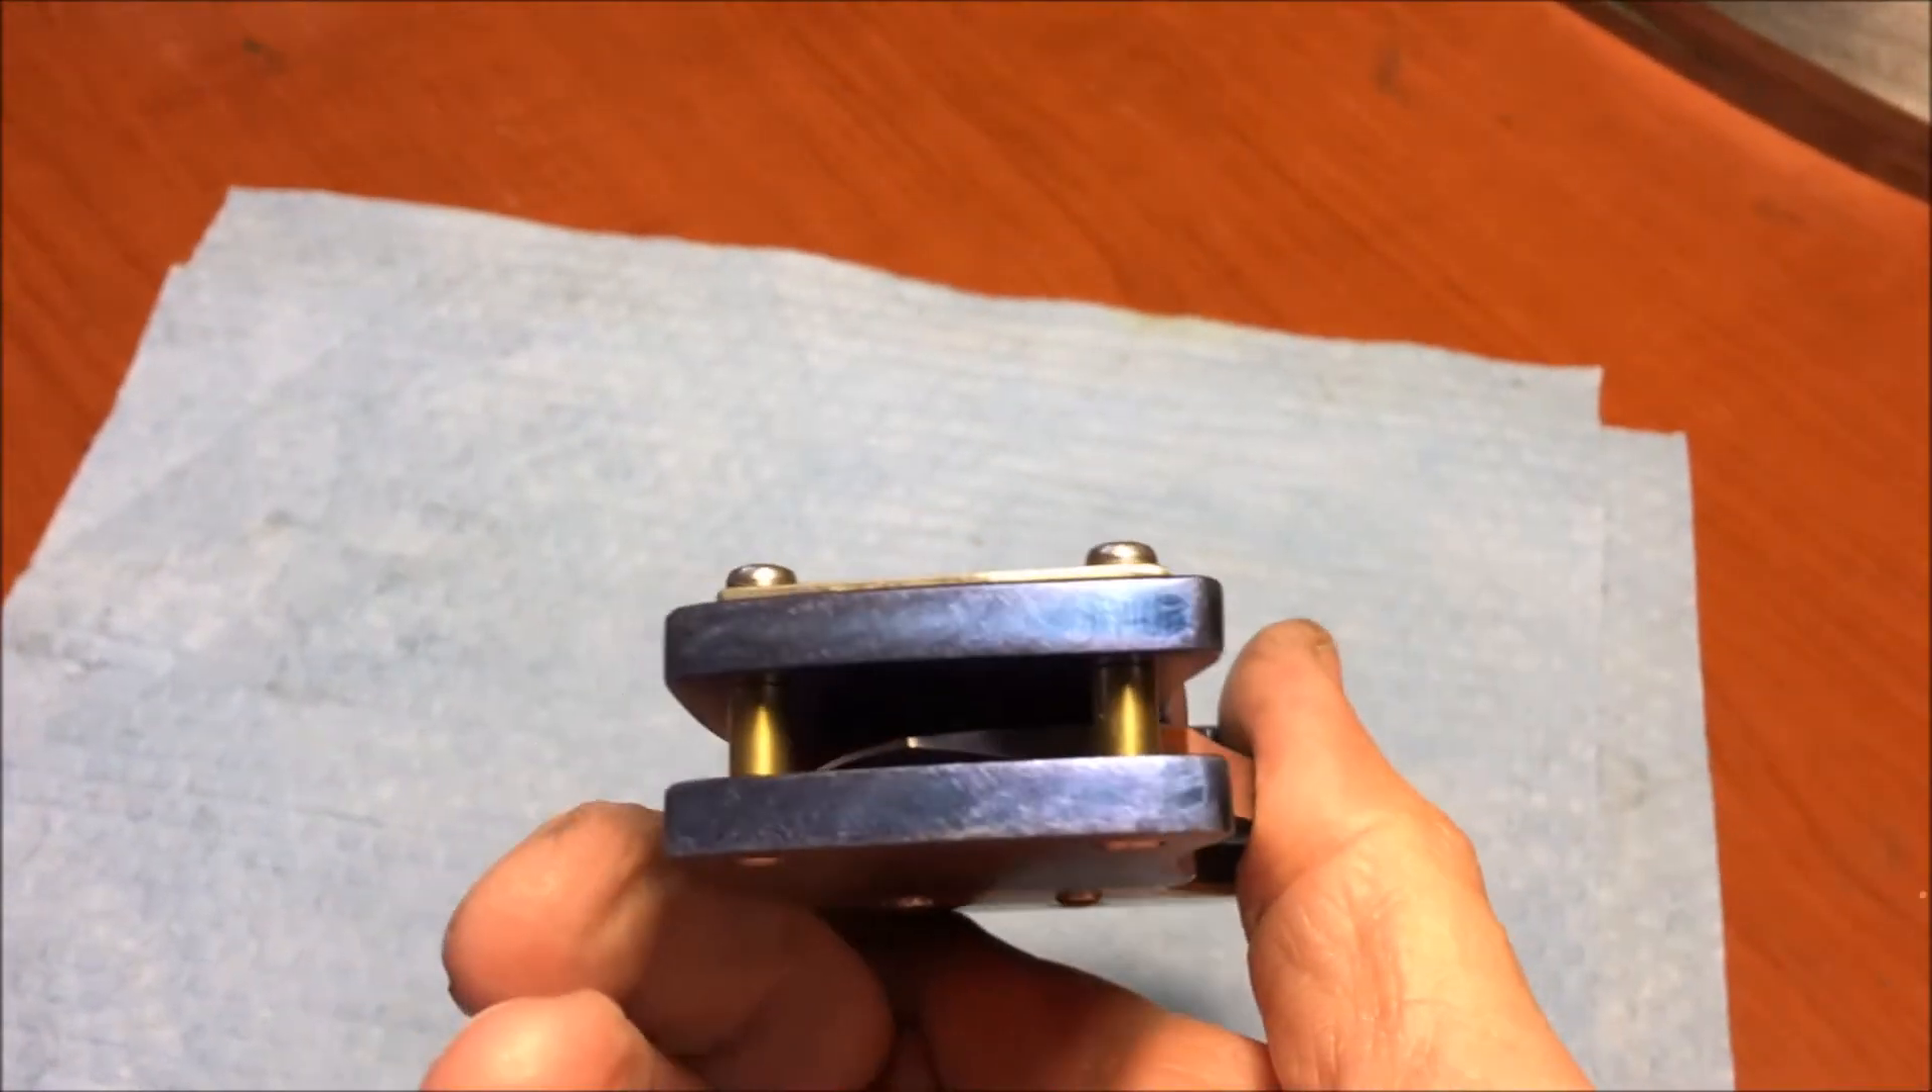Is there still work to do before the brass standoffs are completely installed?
No.